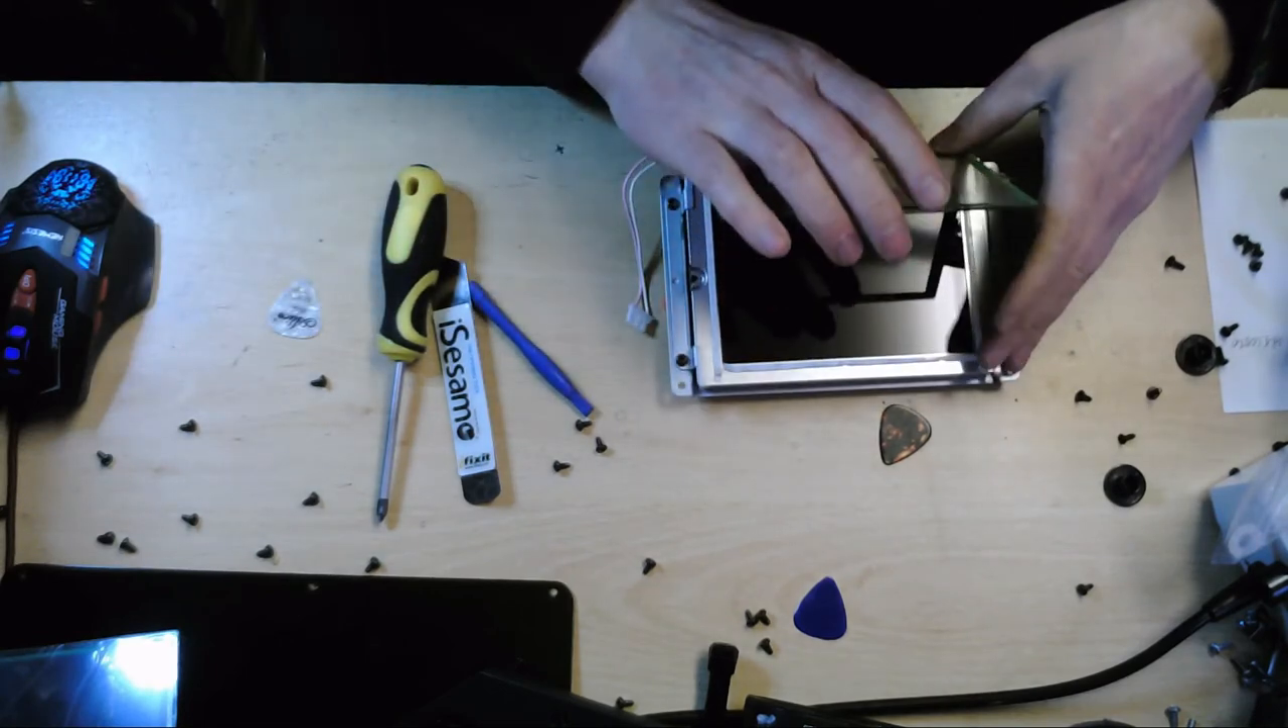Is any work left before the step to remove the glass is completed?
Yes.